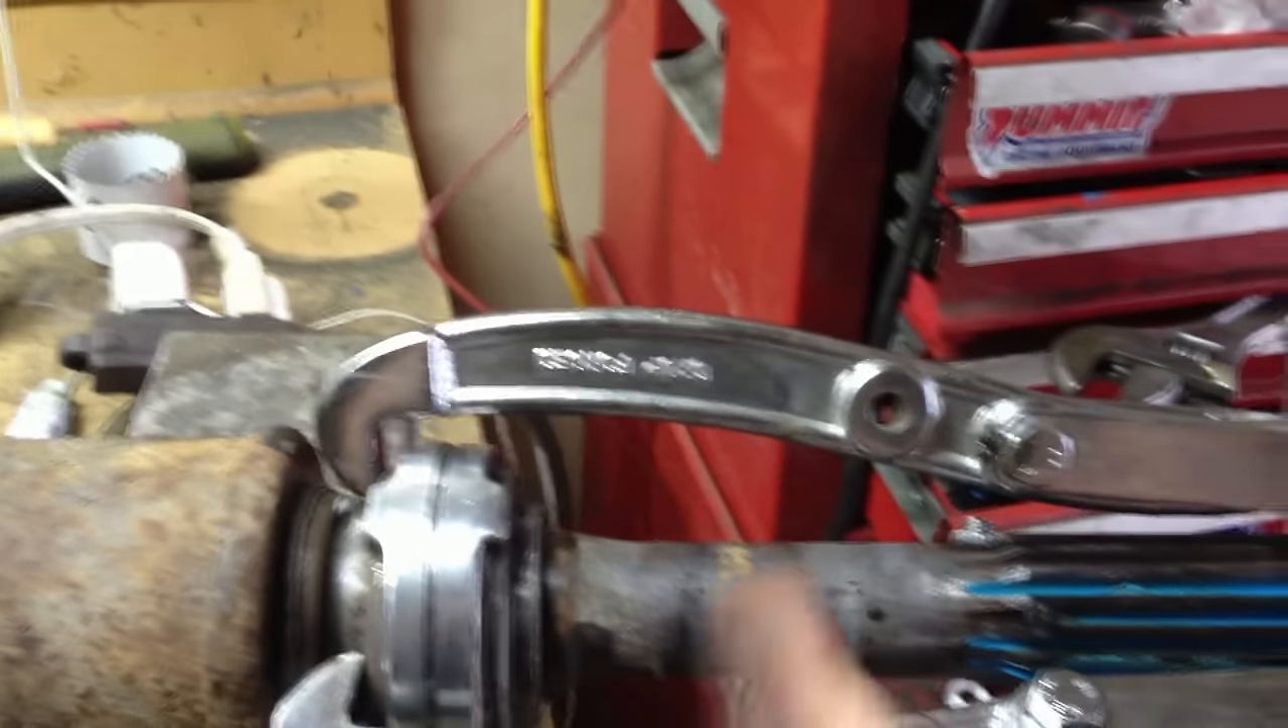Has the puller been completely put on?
Yes.